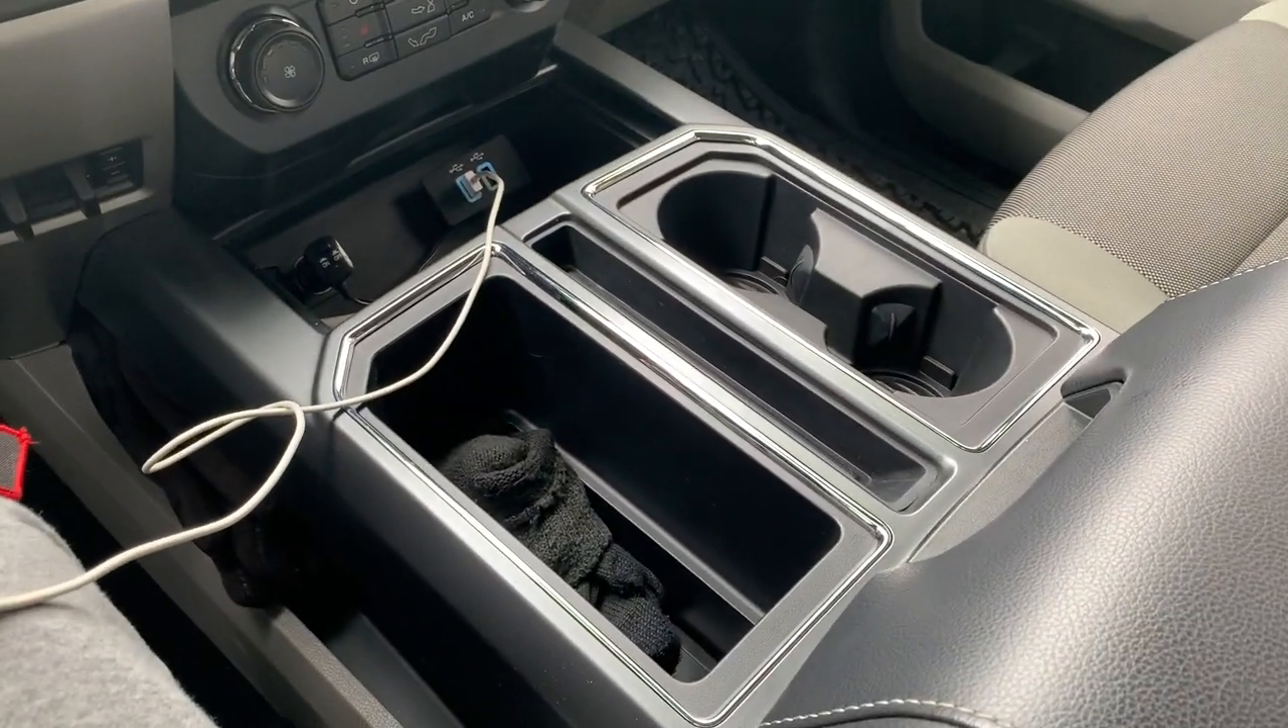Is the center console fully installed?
Yes.